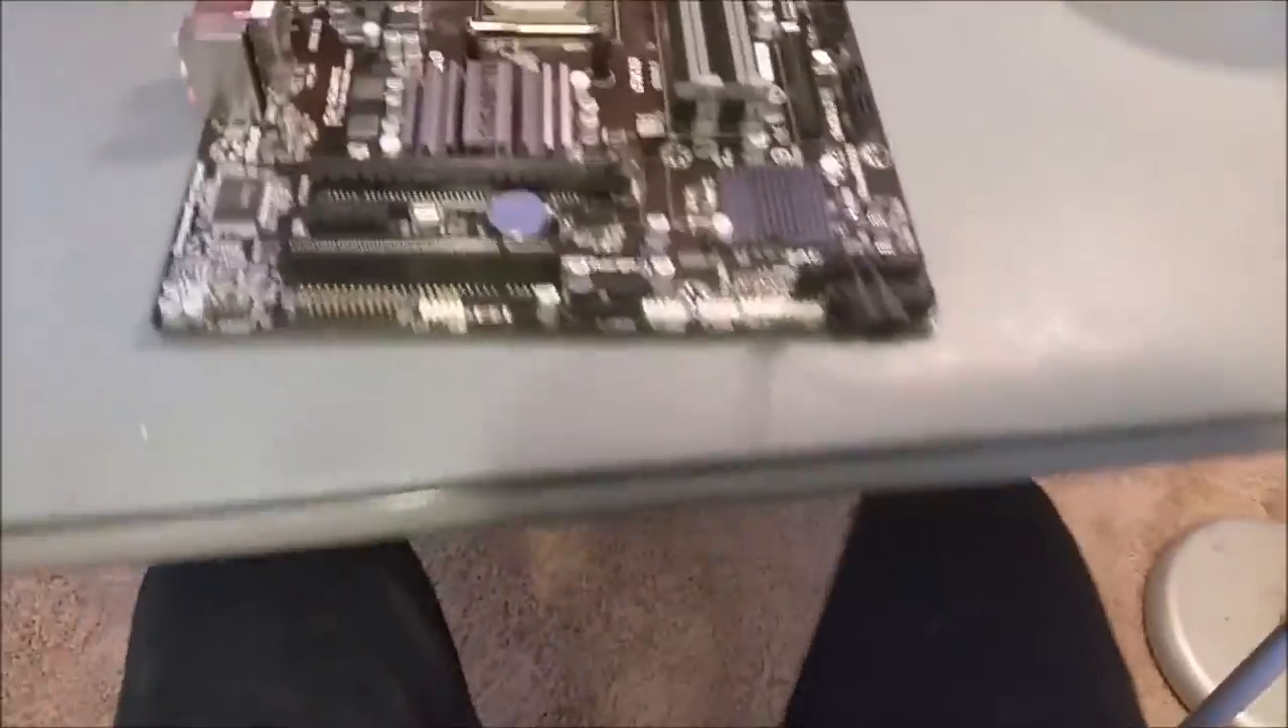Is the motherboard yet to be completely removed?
No.